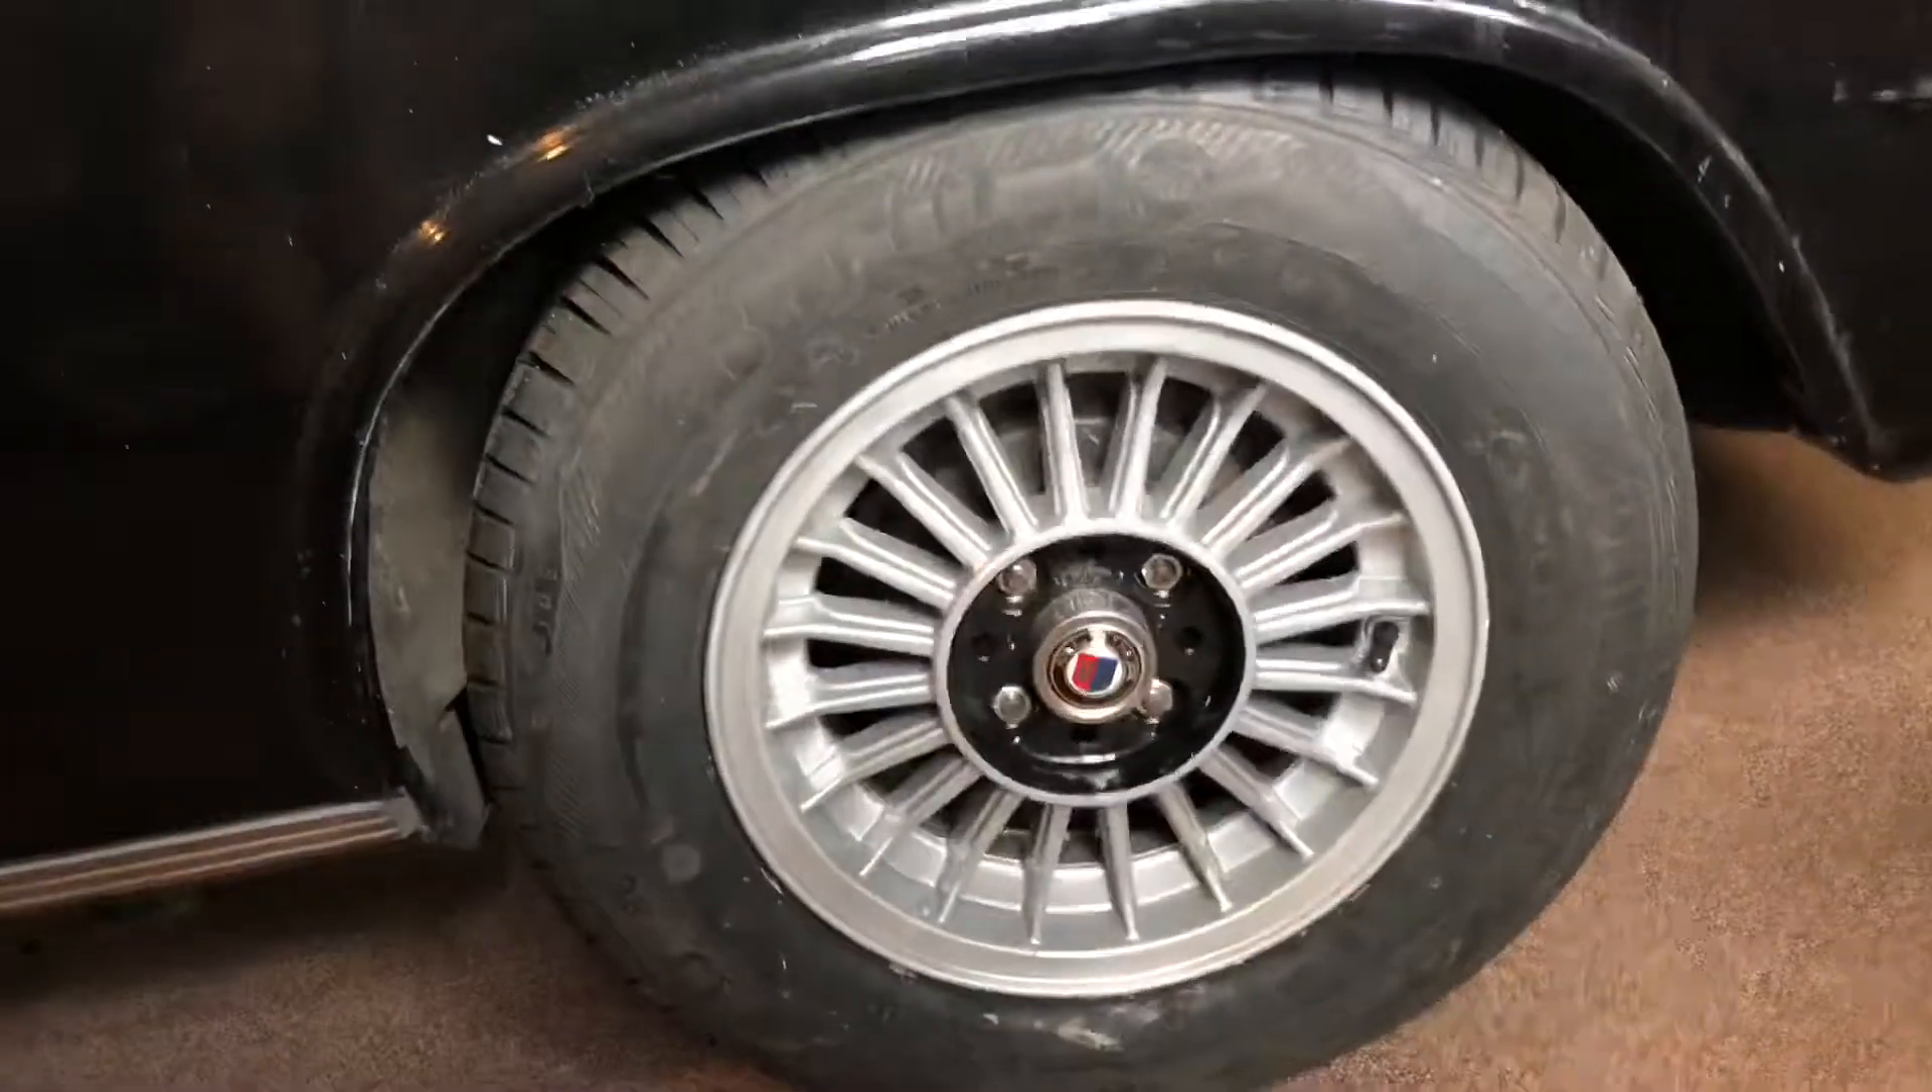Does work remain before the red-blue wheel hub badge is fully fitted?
No.